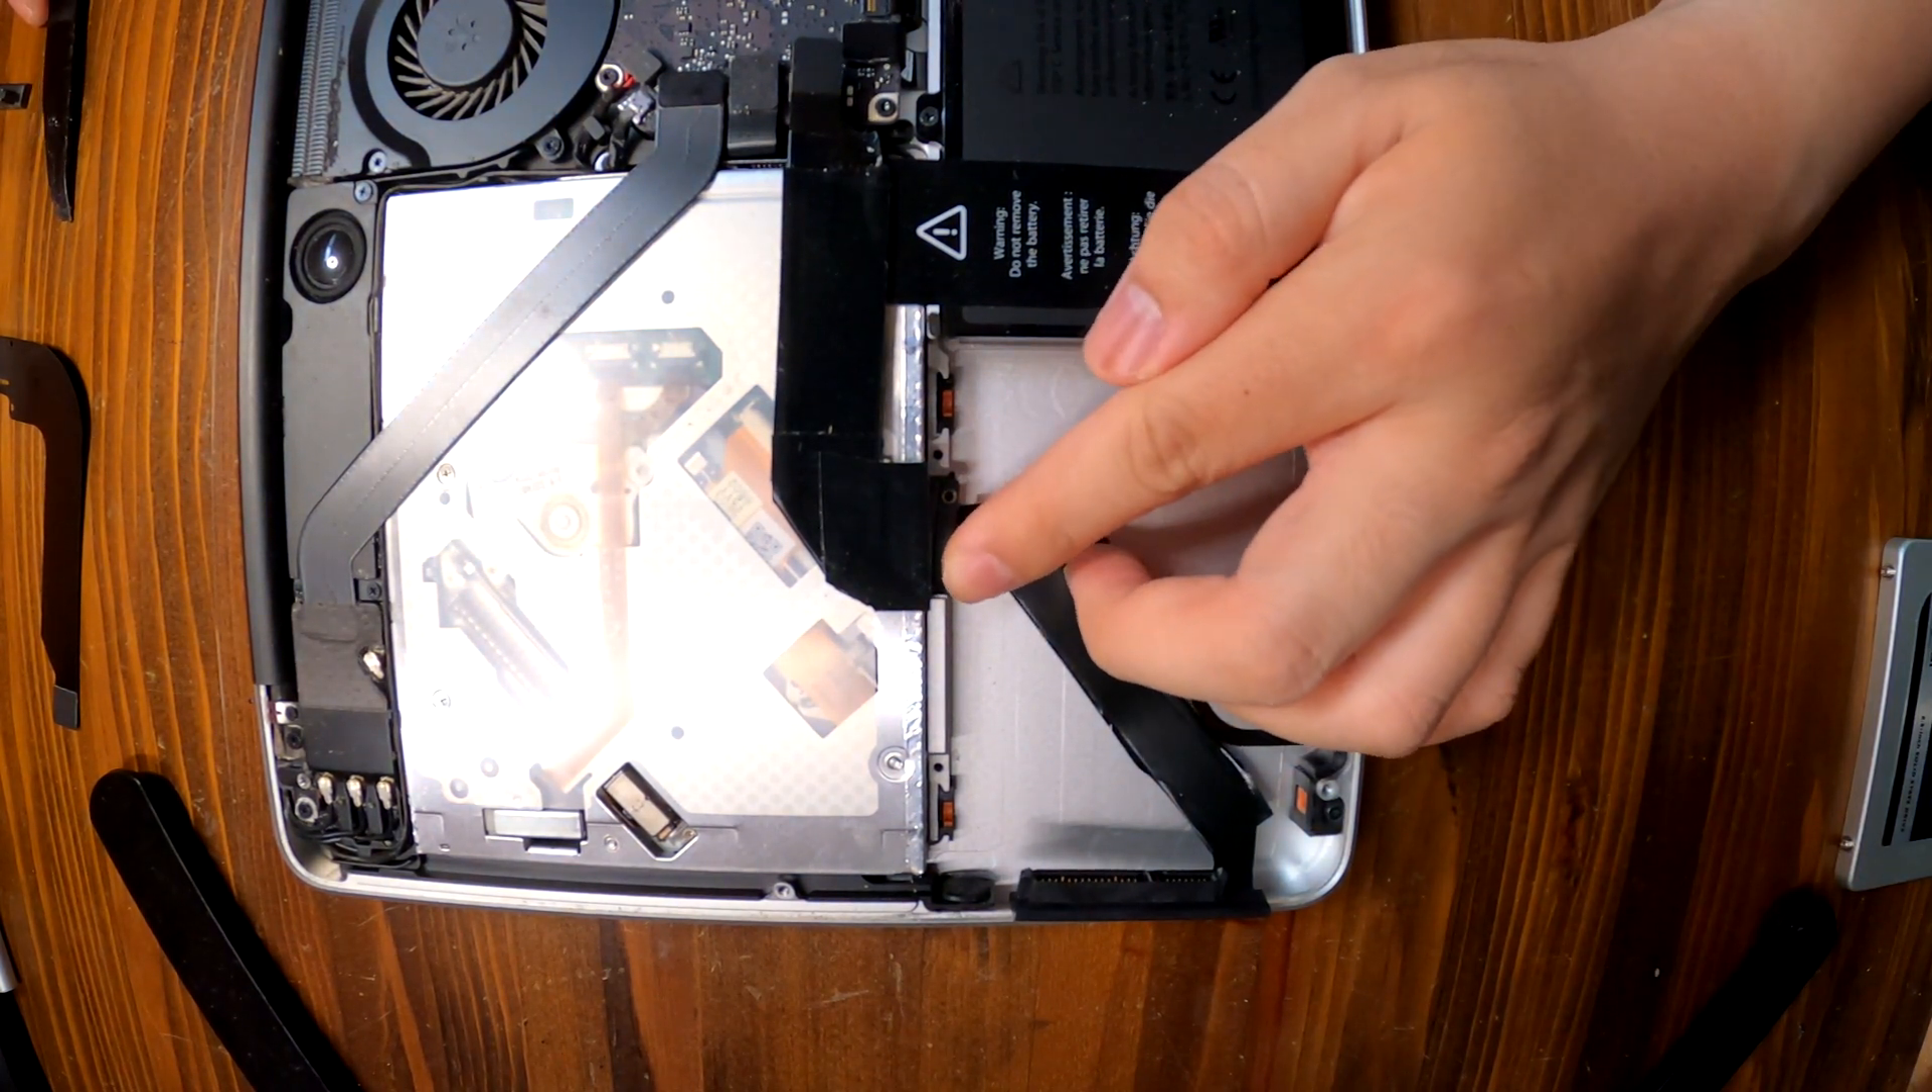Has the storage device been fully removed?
Yes.